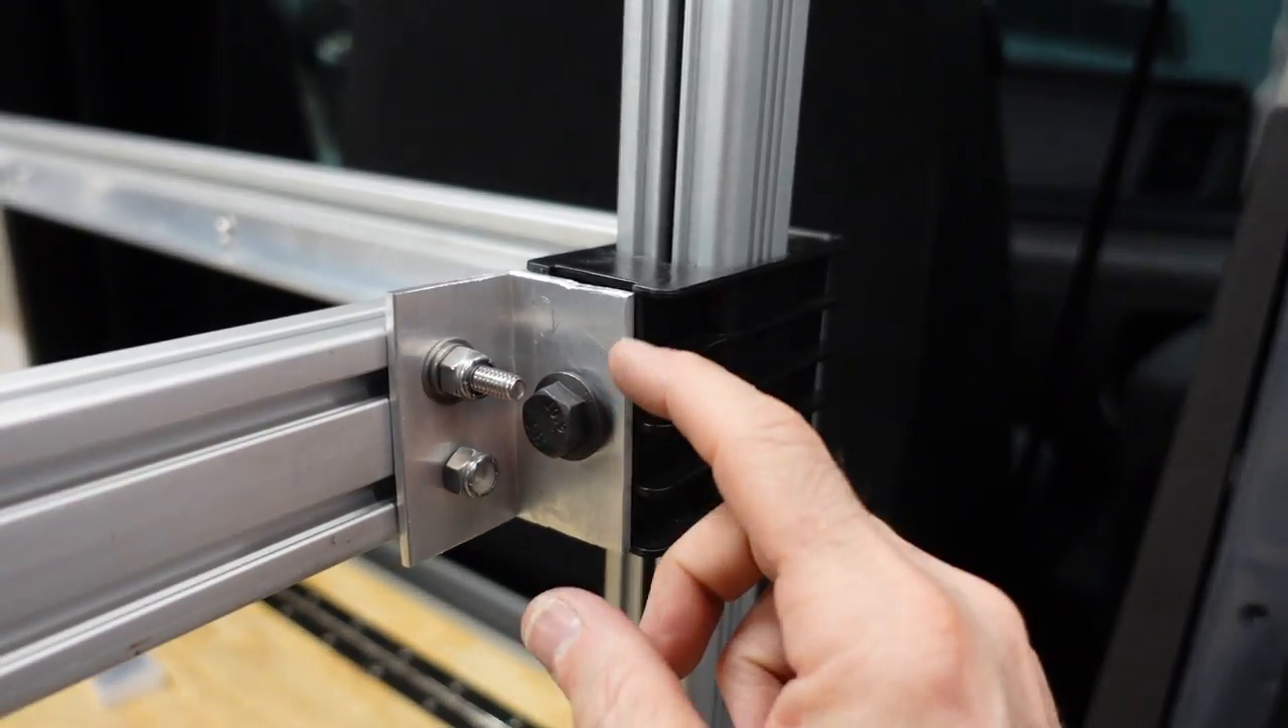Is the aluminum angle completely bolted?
Yes.